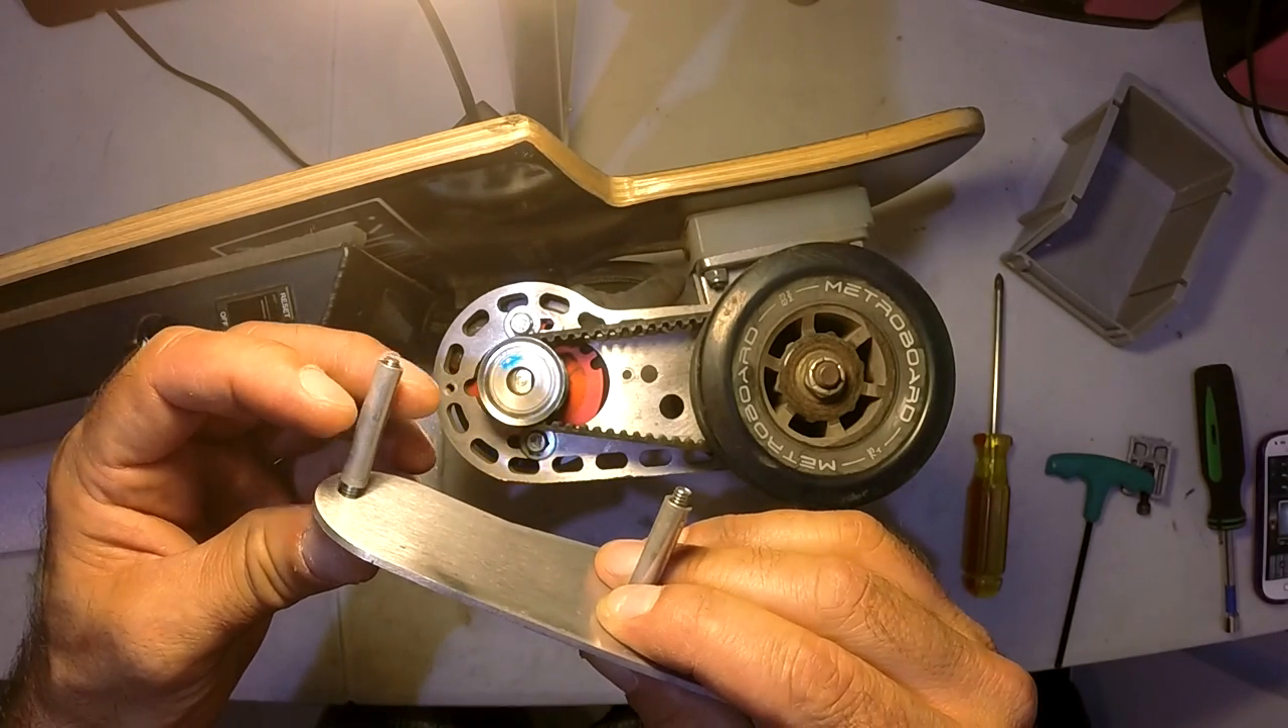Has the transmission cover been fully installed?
No.